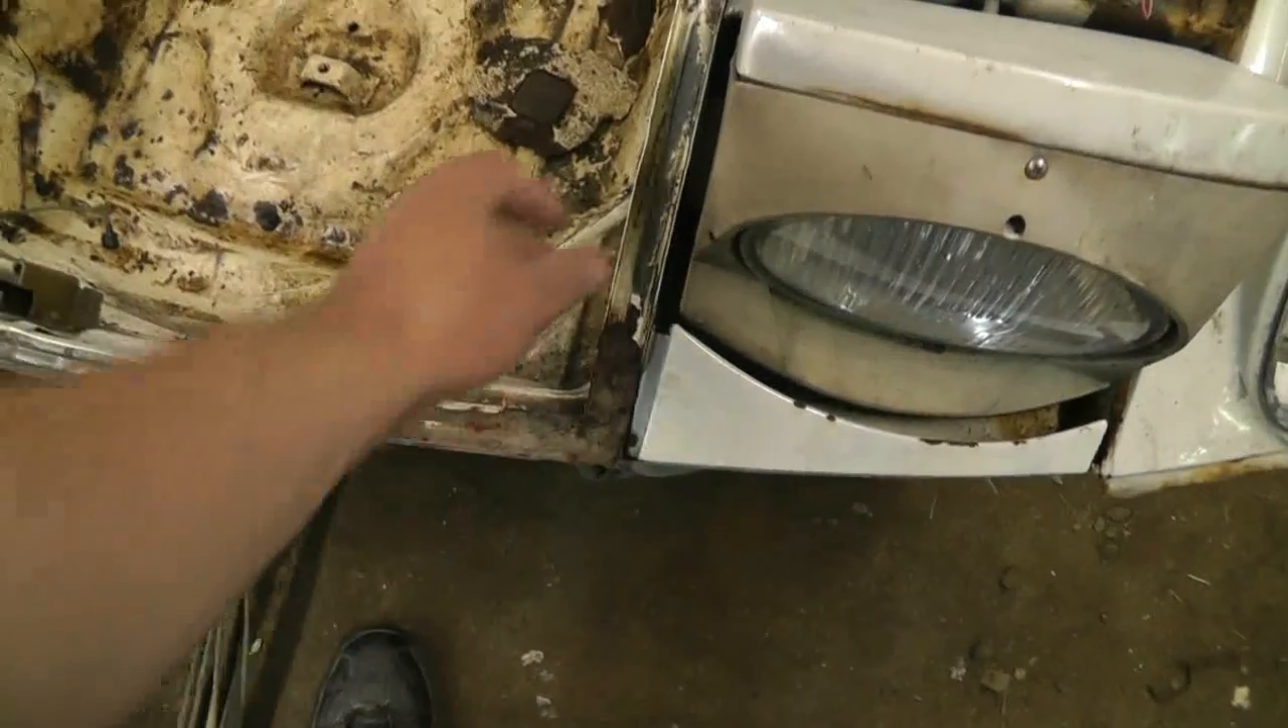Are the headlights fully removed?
No.